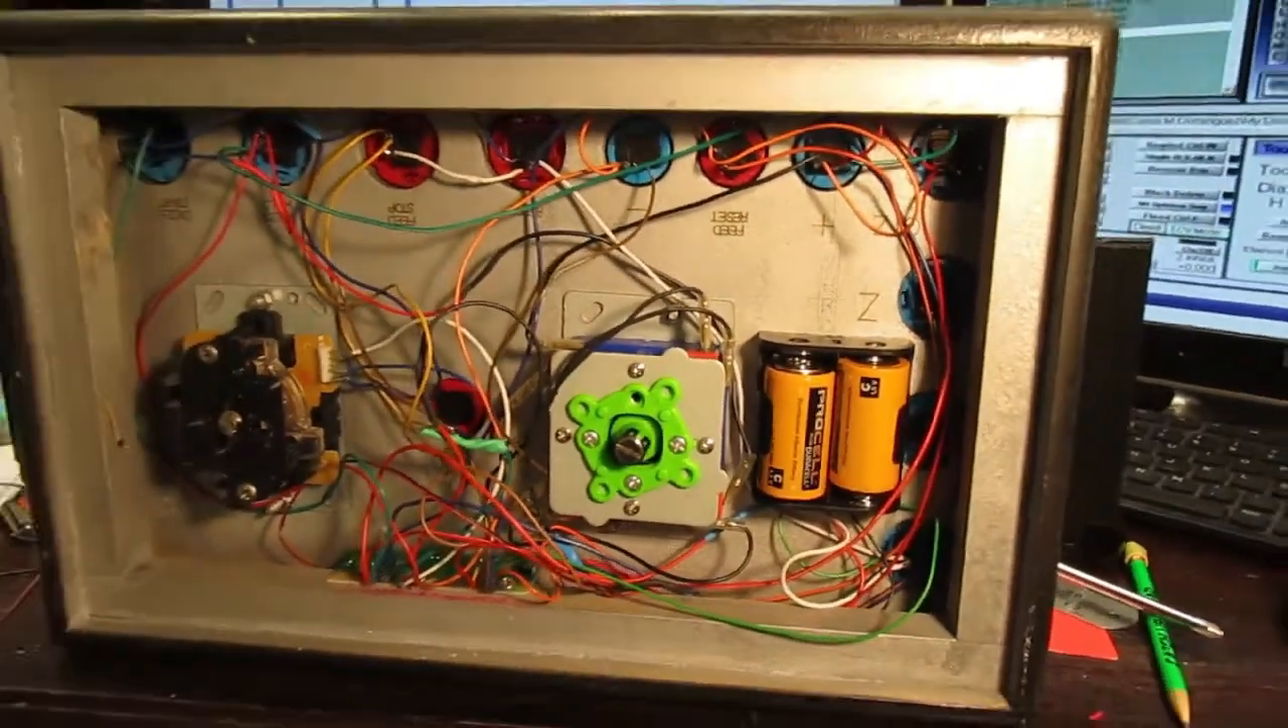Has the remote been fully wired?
Yes.